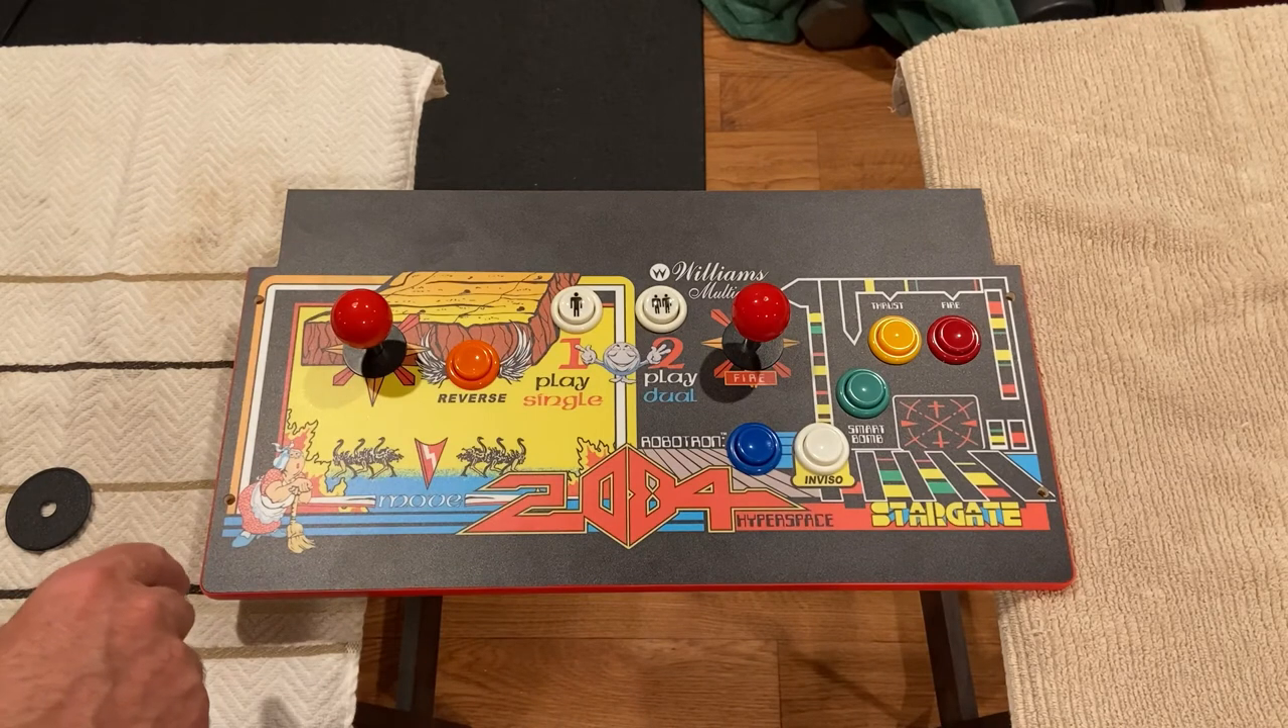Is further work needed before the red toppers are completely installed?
No.